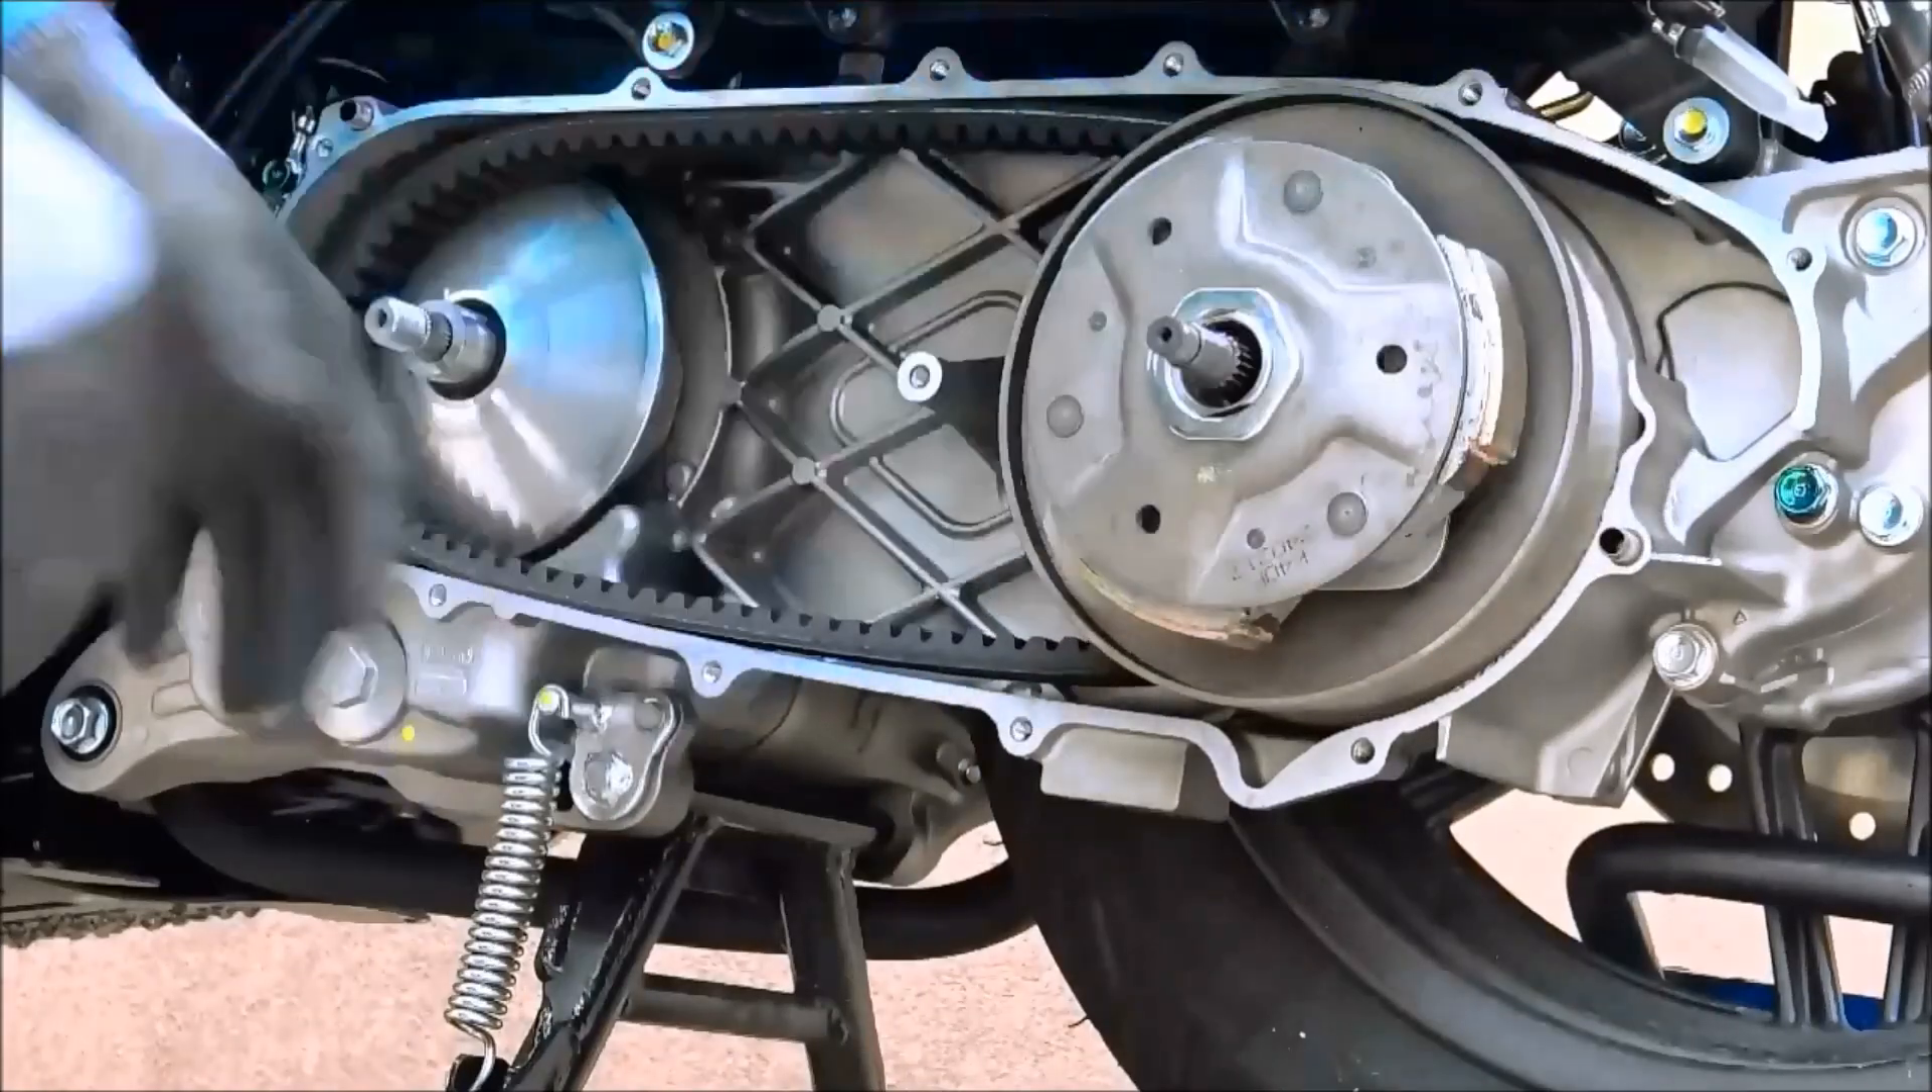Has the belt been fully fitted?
Yes.